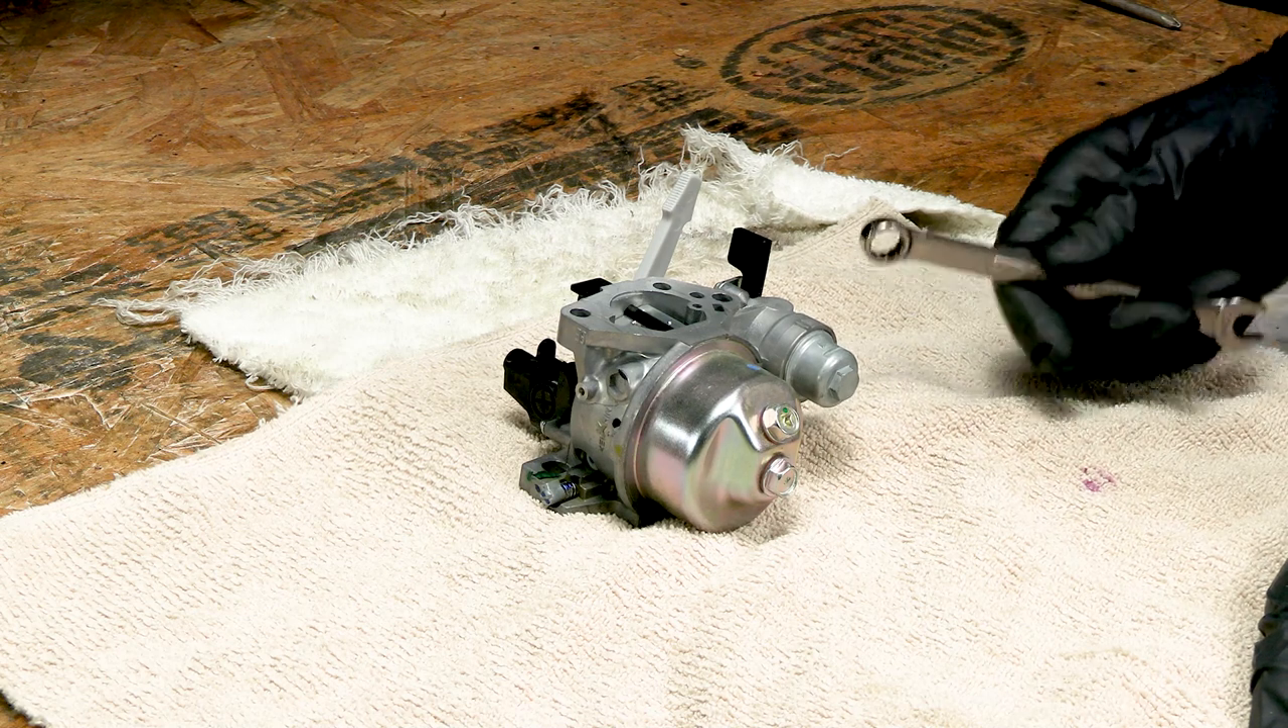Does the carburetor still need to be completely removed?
No.